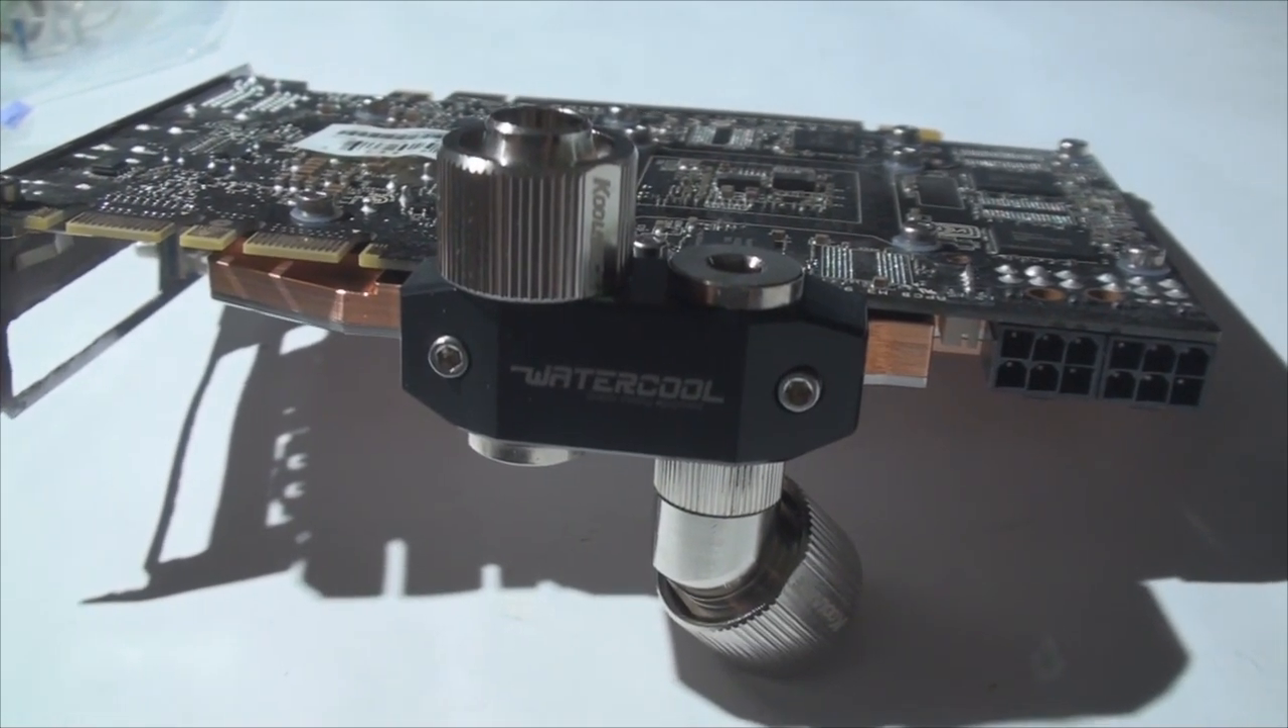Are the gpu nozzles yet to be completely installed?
No.